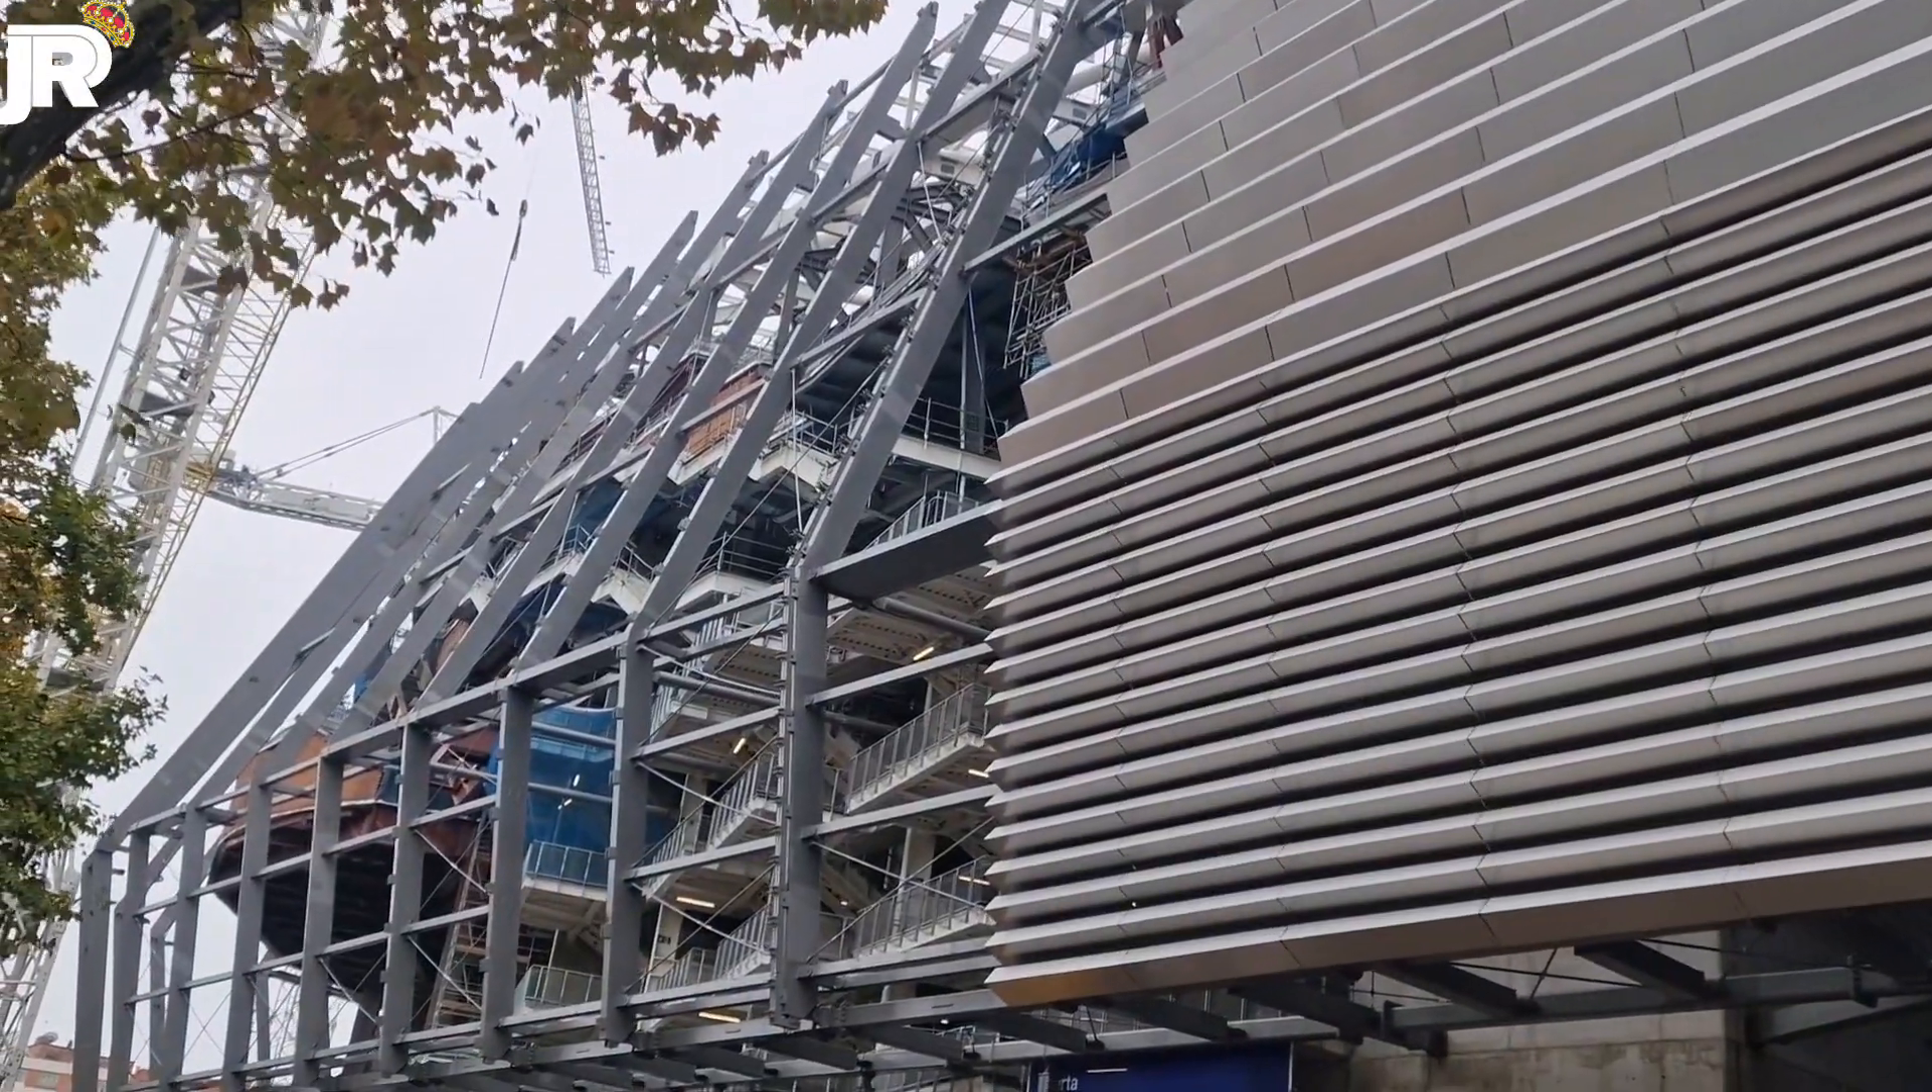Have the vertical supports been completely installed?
Yes.